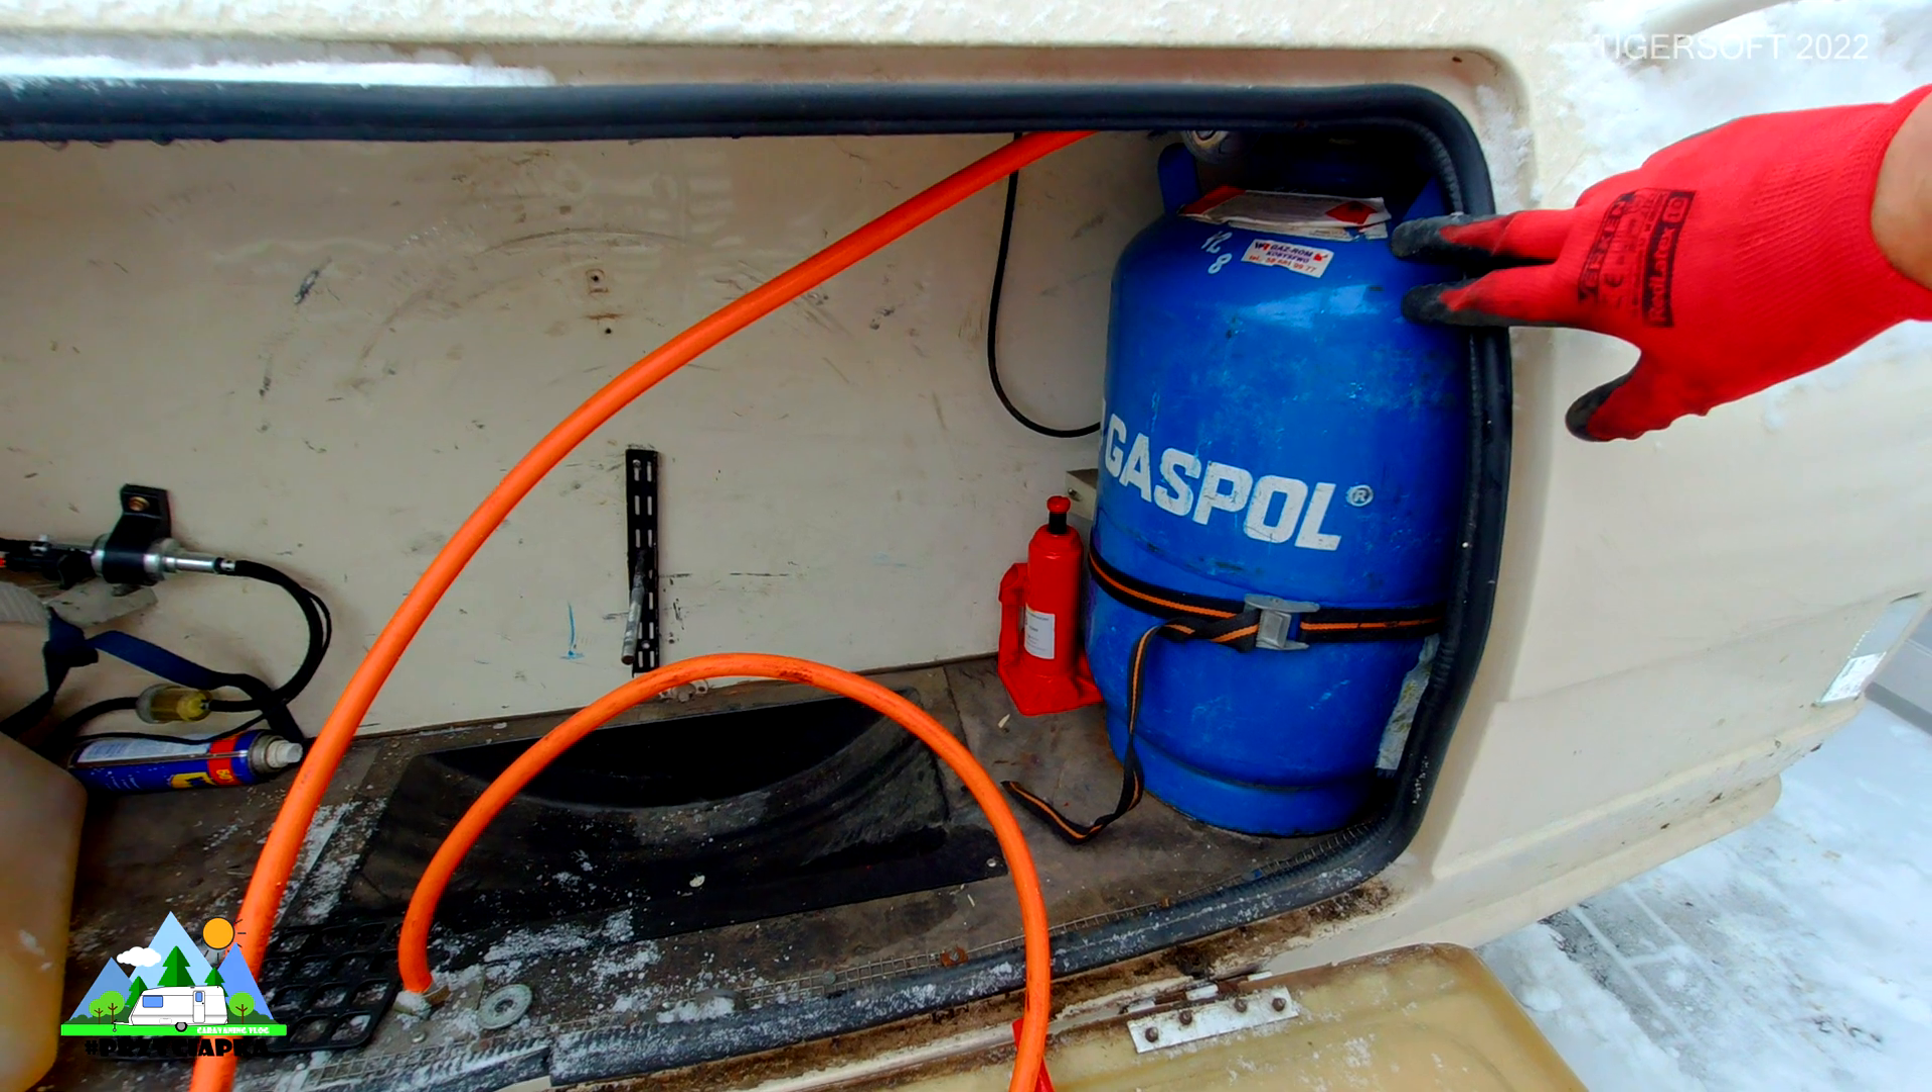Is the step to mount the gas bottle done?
Yes.